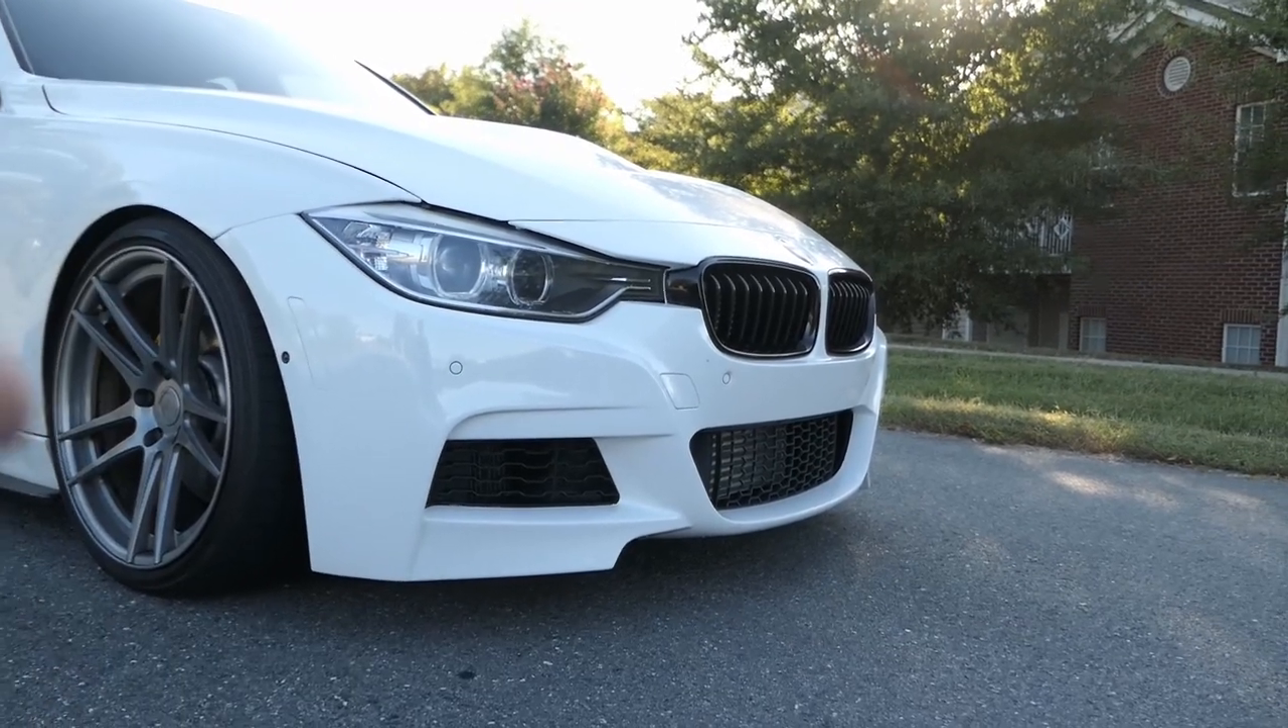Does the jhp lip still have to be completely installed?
Yes.